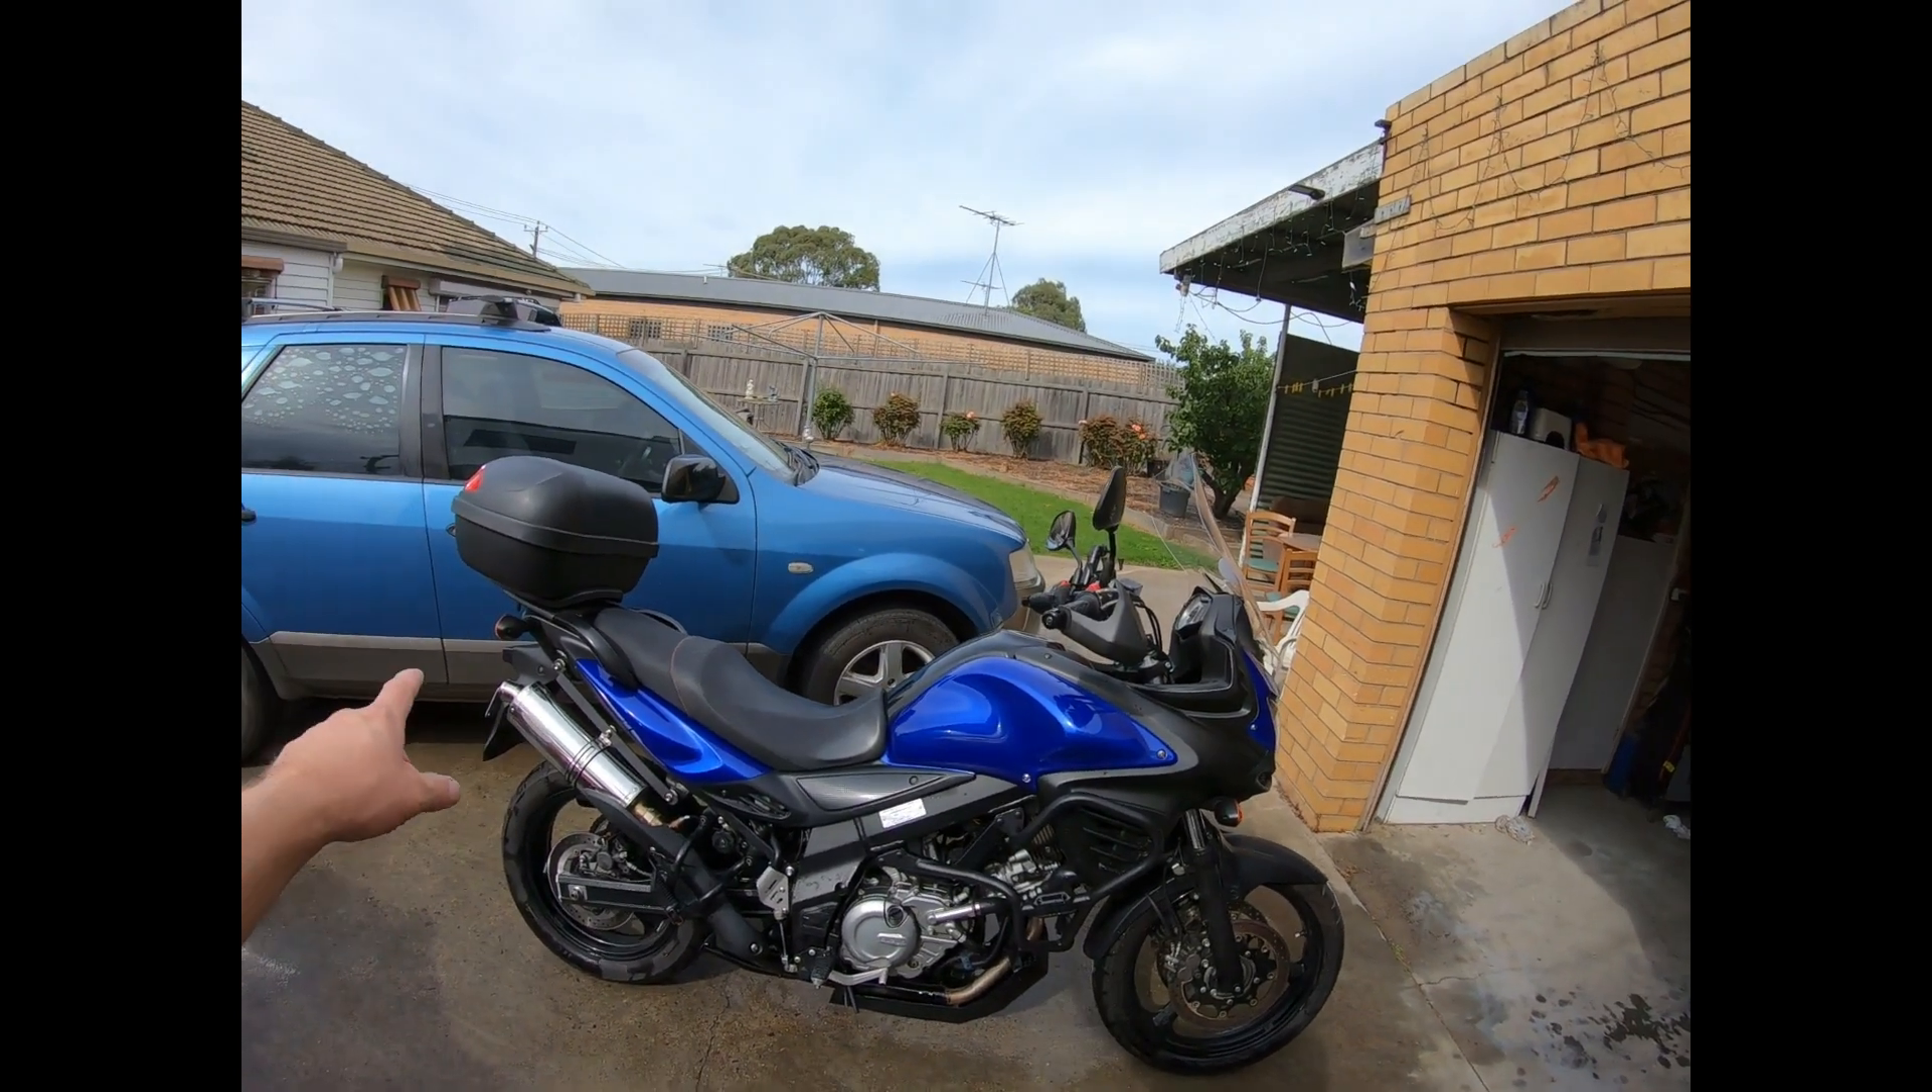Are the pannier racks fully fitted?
No.